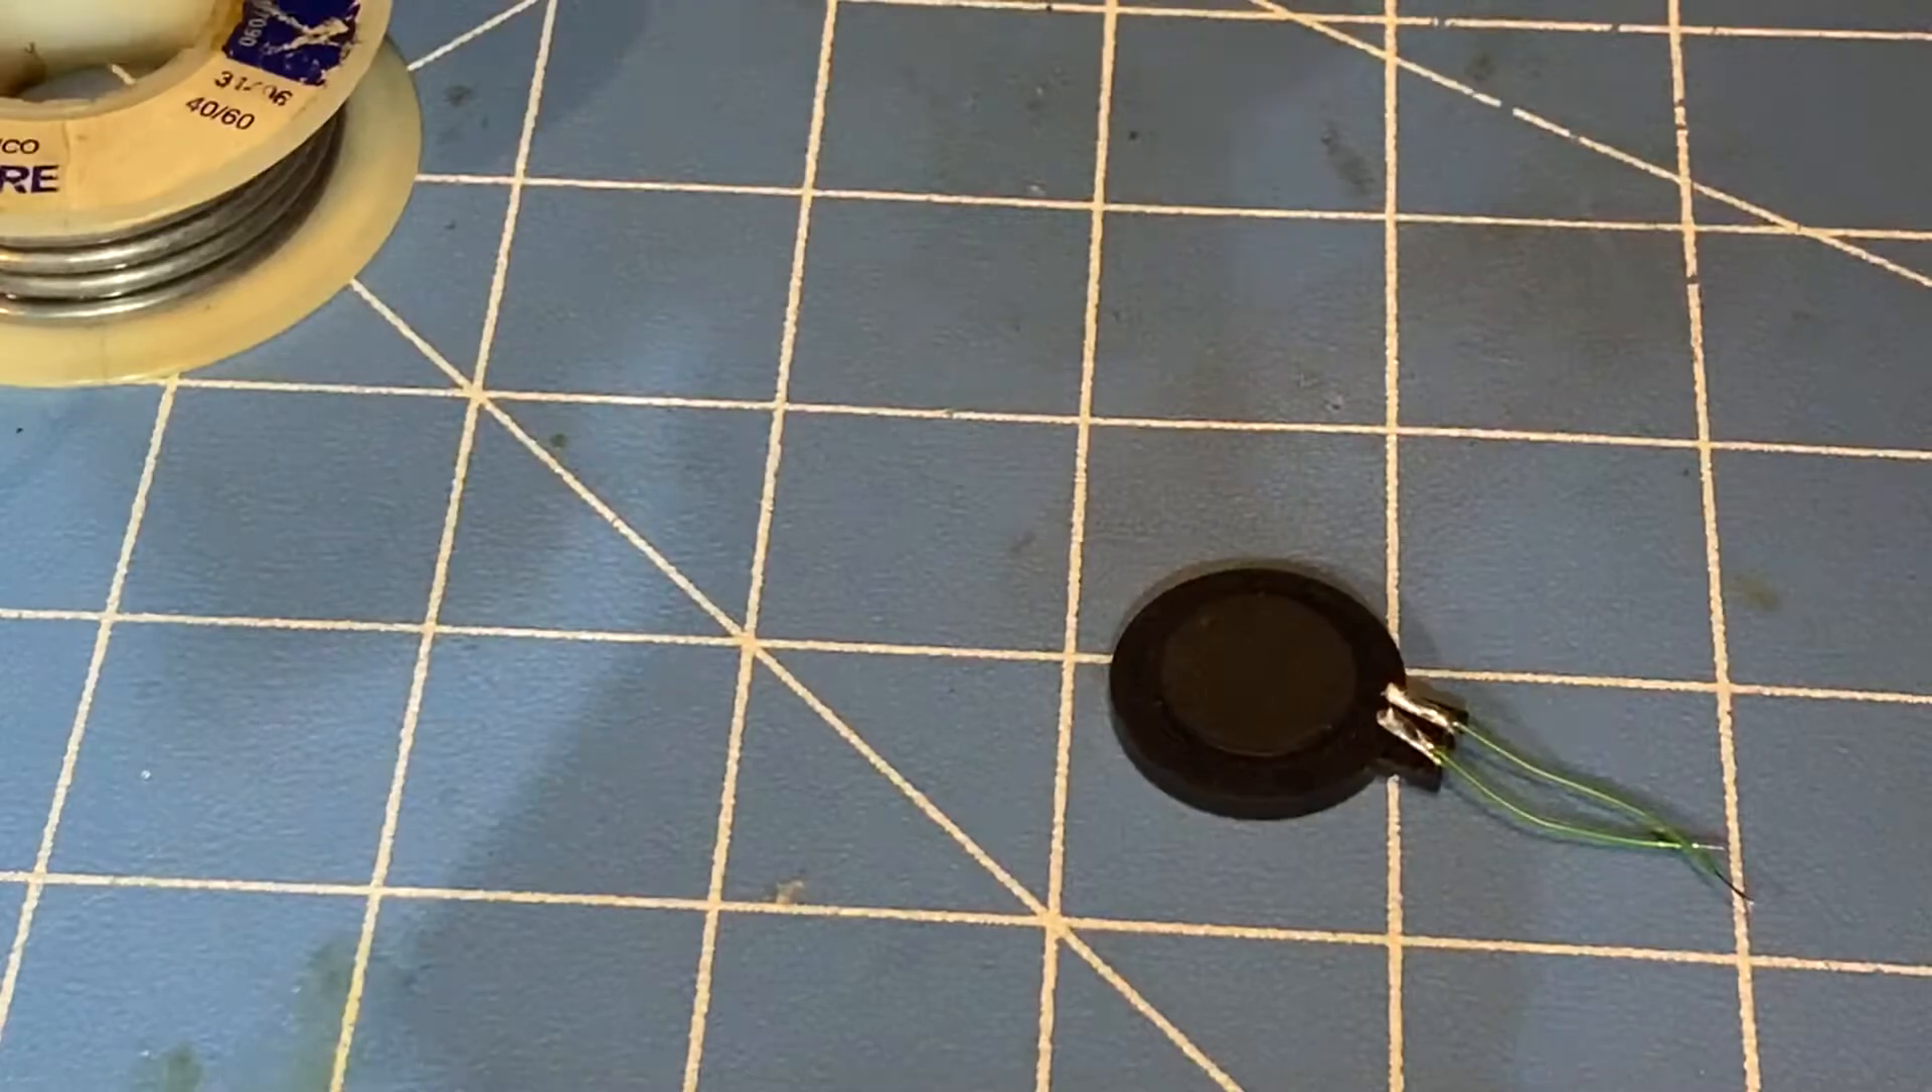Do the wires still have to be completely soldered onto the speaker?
No.